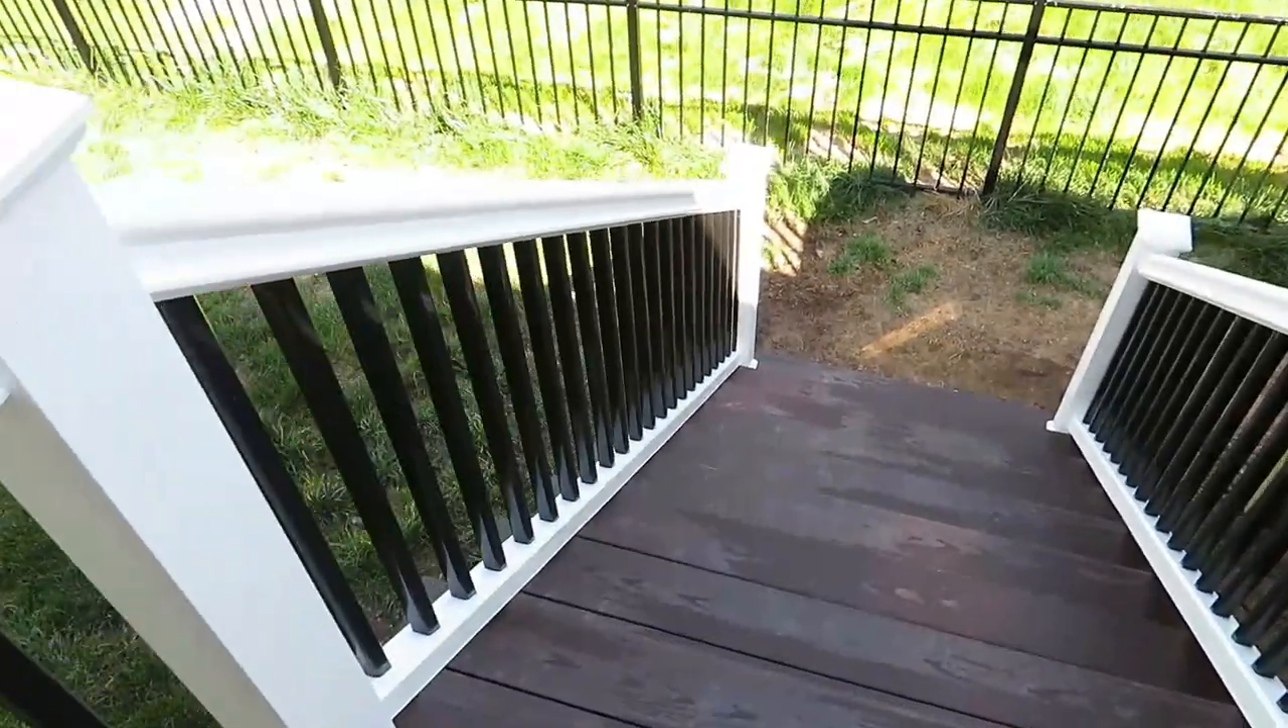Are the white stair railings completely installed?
Yes.